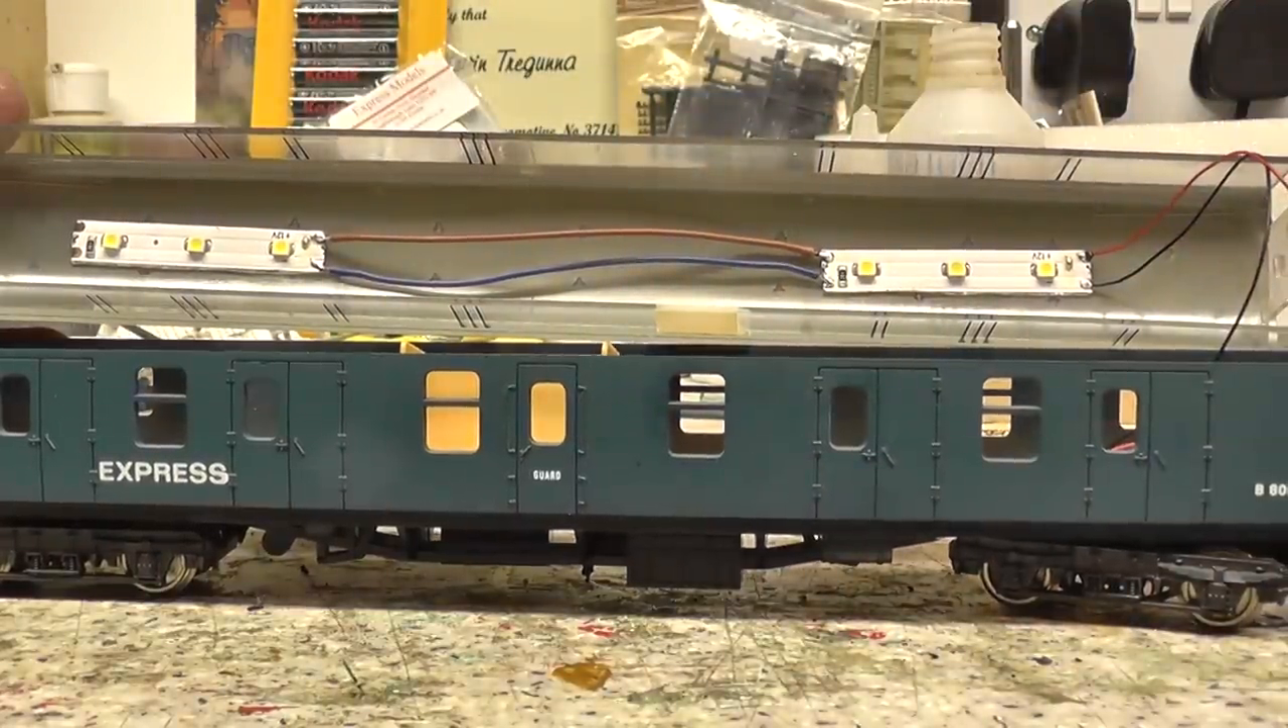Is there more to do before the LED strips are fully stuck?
No.